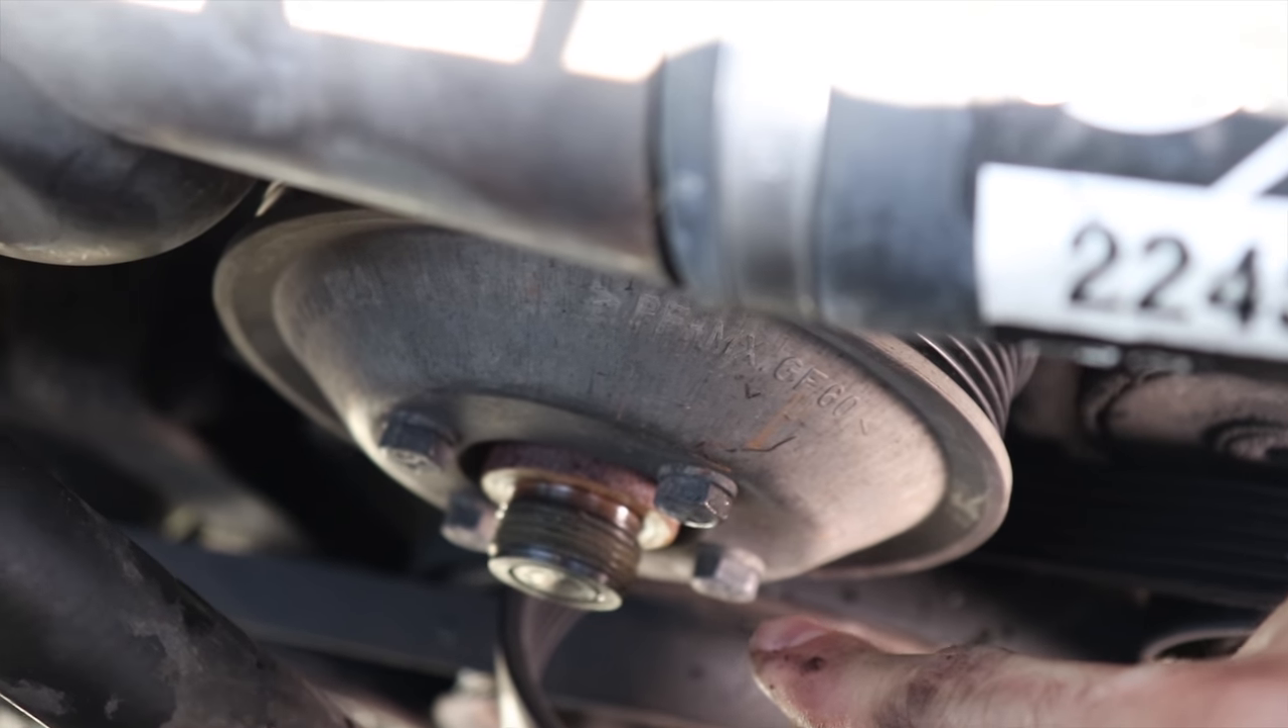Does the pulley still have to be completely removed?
Yes.